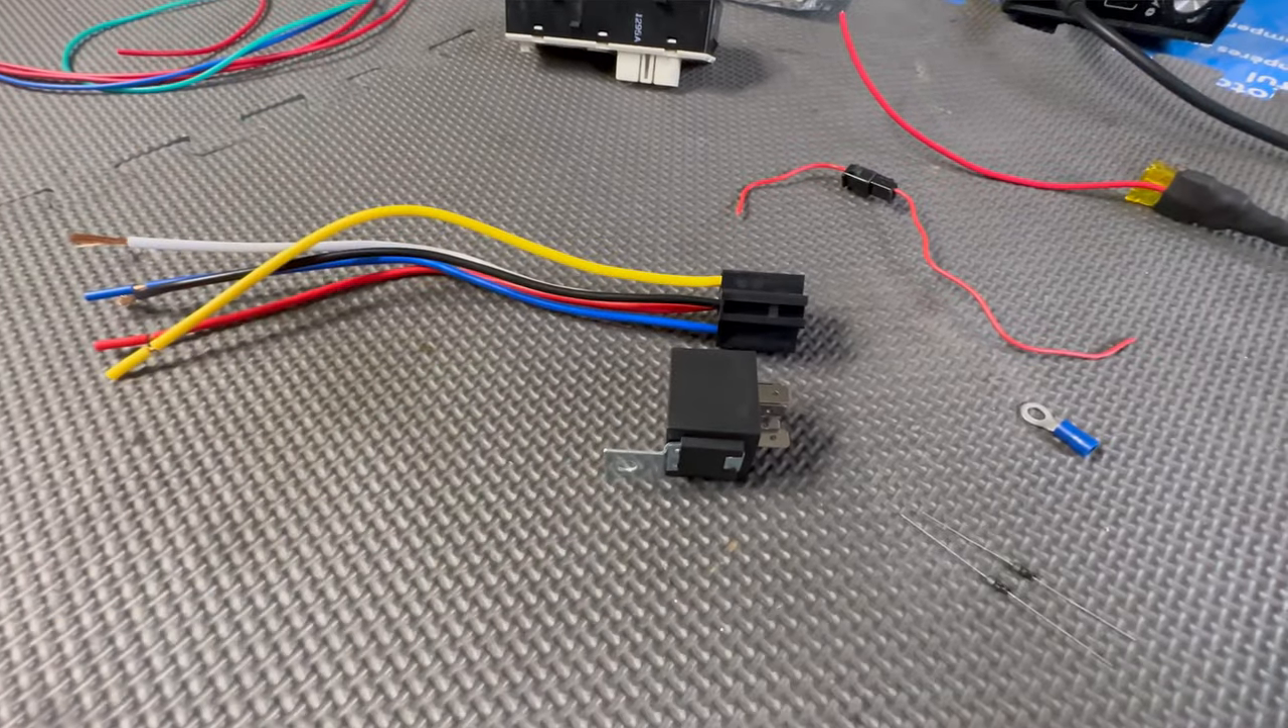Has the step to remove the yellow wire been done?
No.